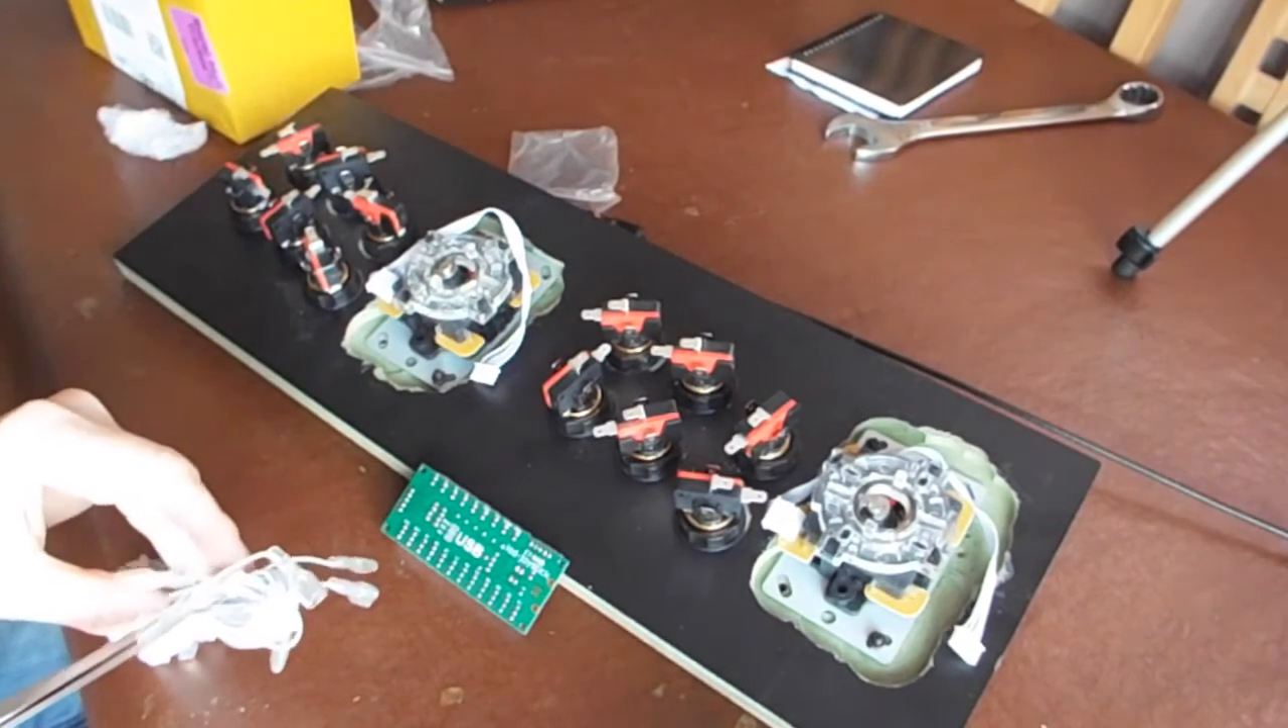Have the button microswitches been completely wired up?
No.